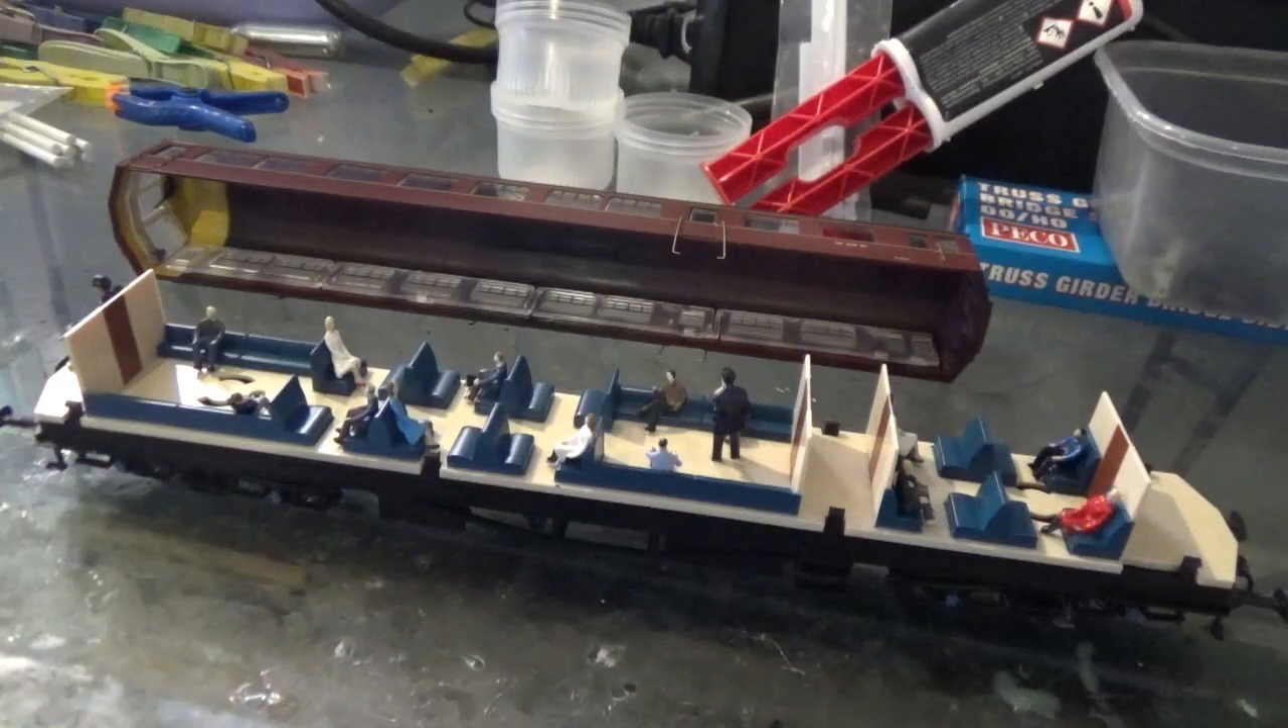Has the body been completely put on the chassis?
No.